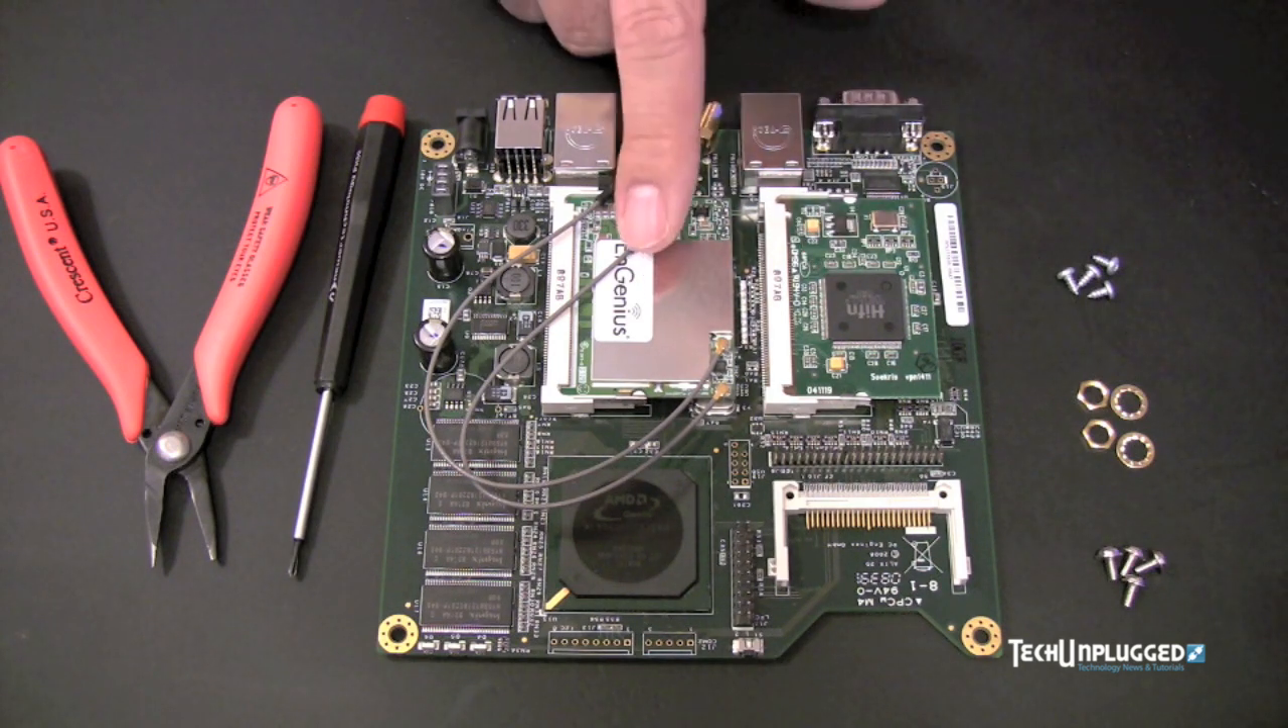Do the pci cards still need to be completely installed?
No.